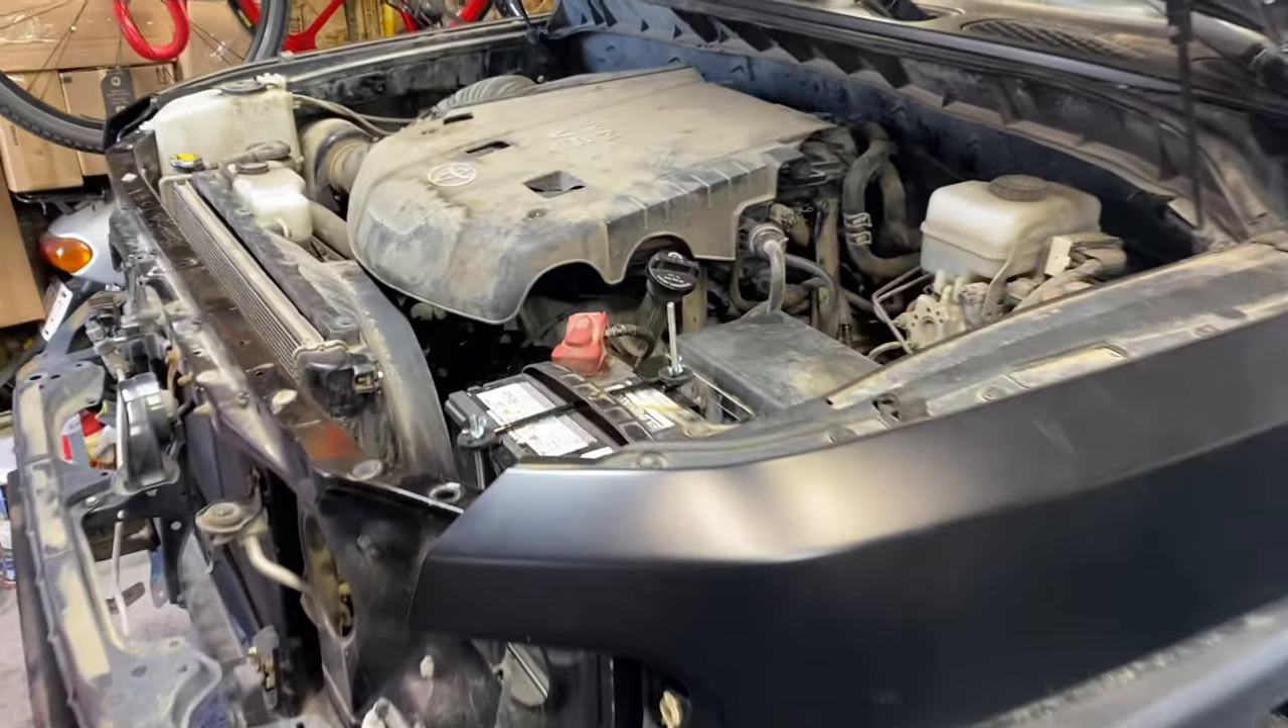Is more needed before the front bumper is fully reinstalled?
Yes.